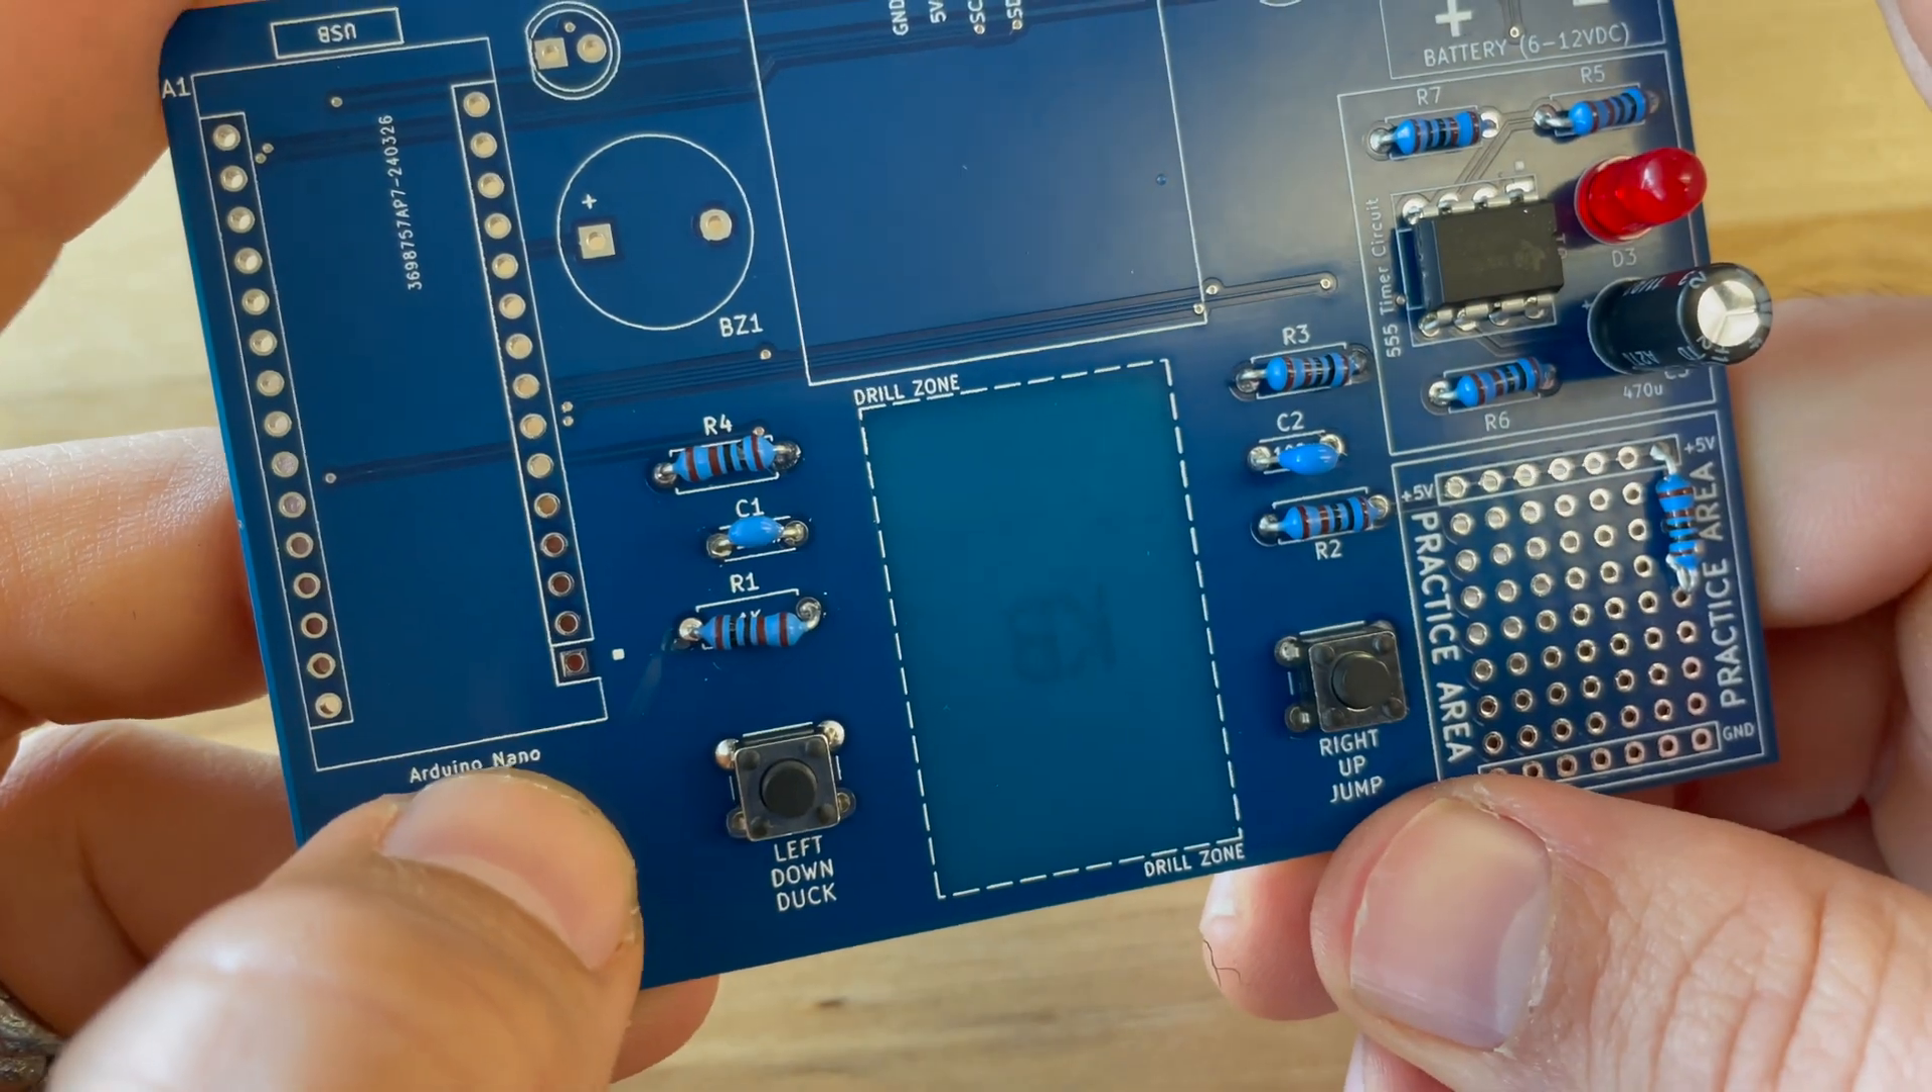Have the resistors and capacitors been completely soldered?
Yes.